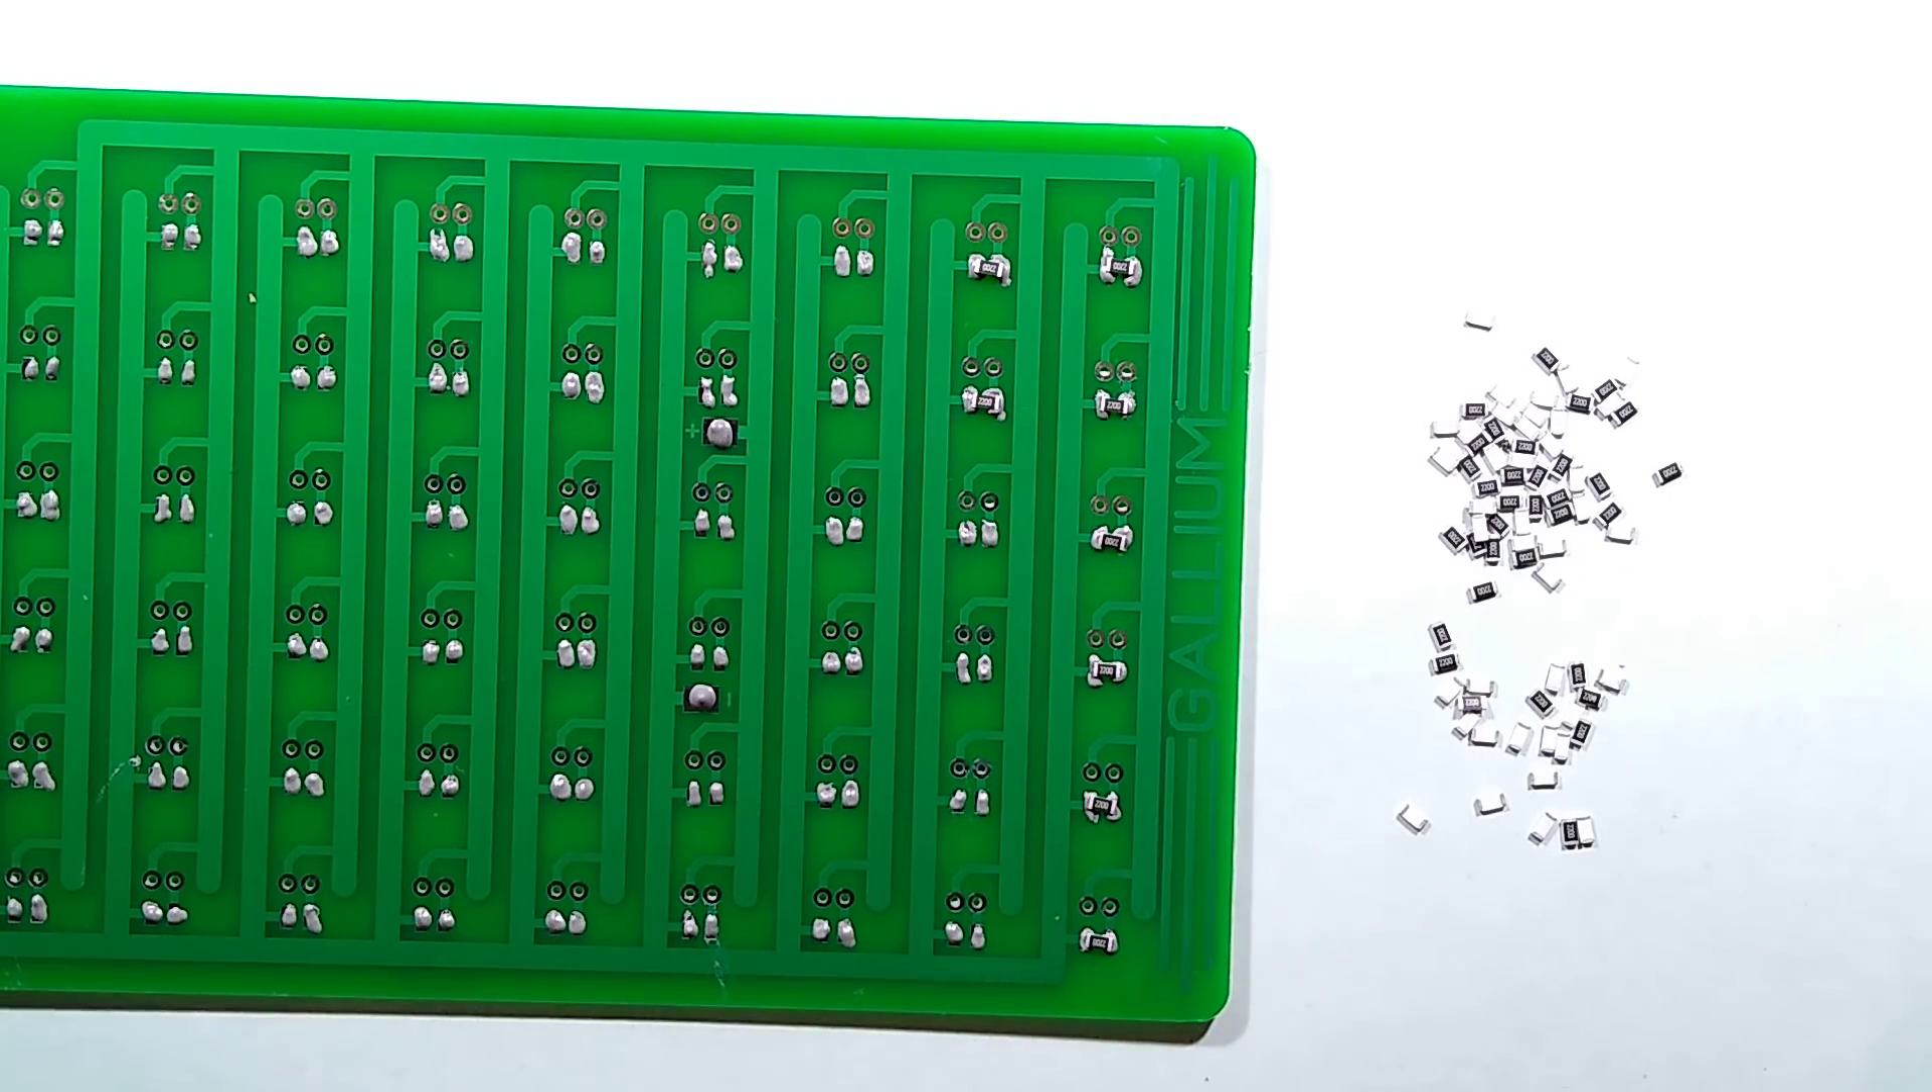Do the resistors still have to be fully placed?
Yes.